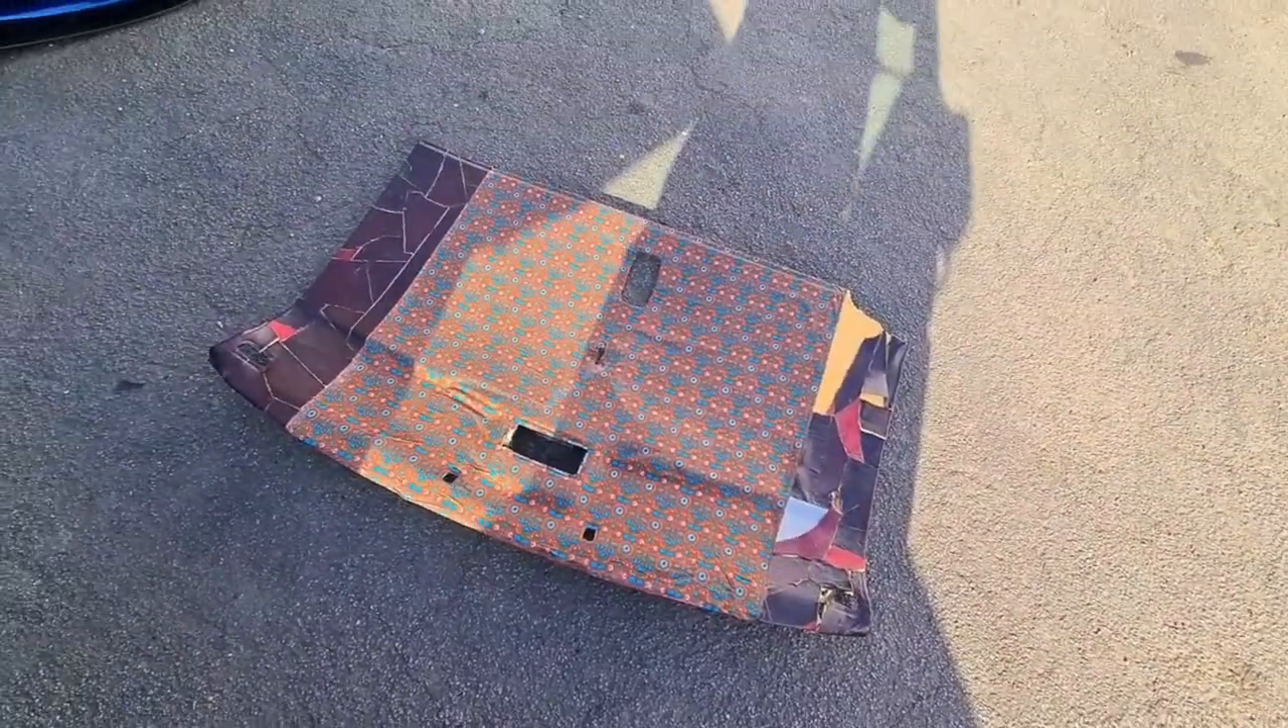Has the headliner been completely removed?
Yes.